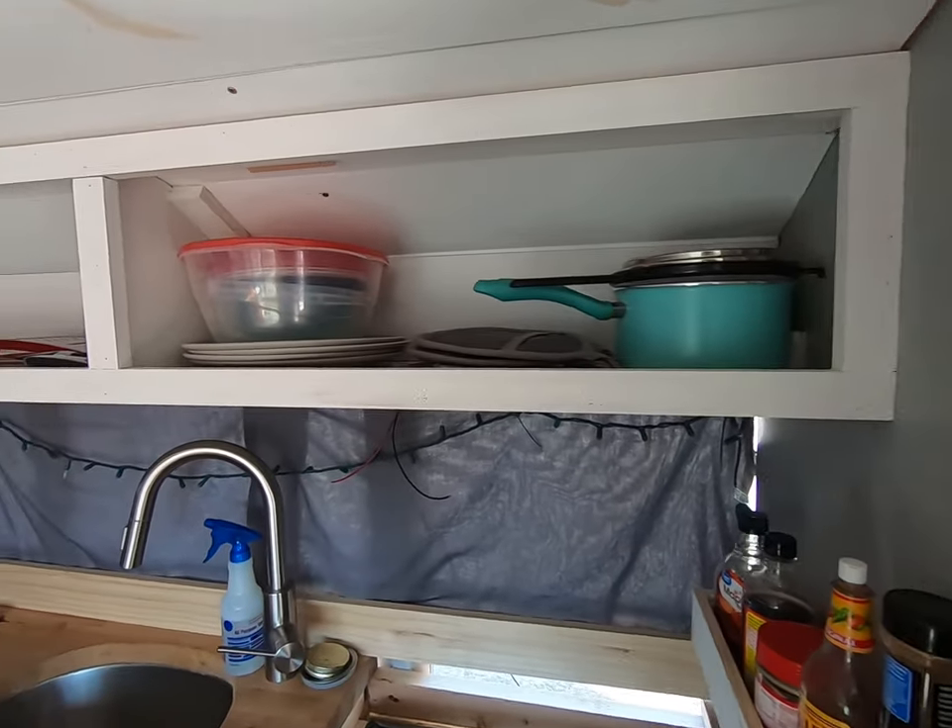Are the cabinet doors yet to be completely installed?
Yes.